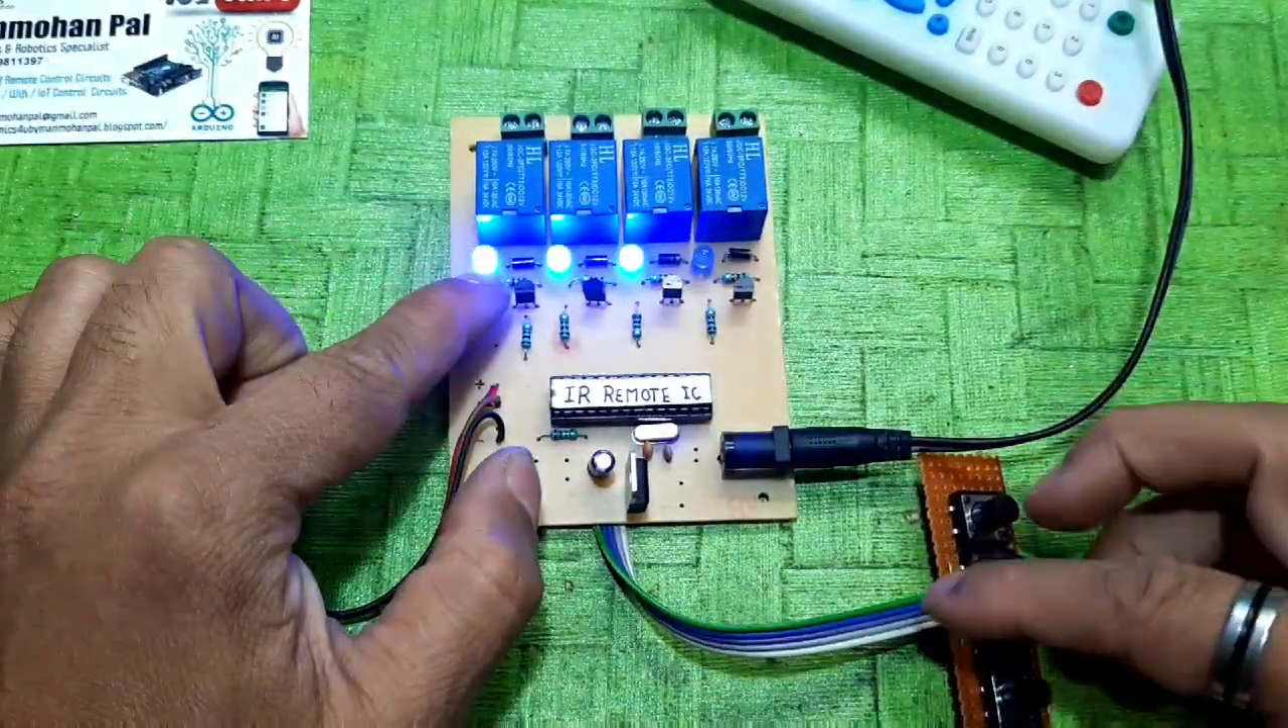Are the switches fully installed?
Yes.